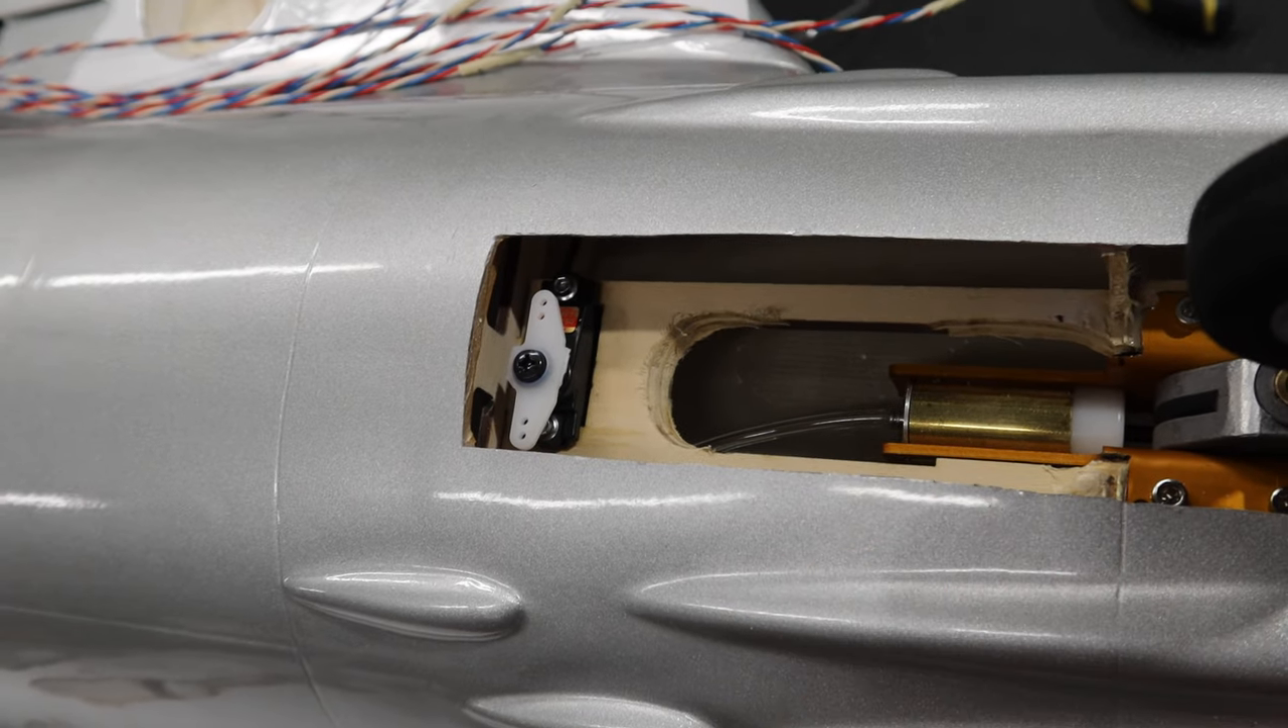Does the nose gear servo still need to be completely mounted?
No.